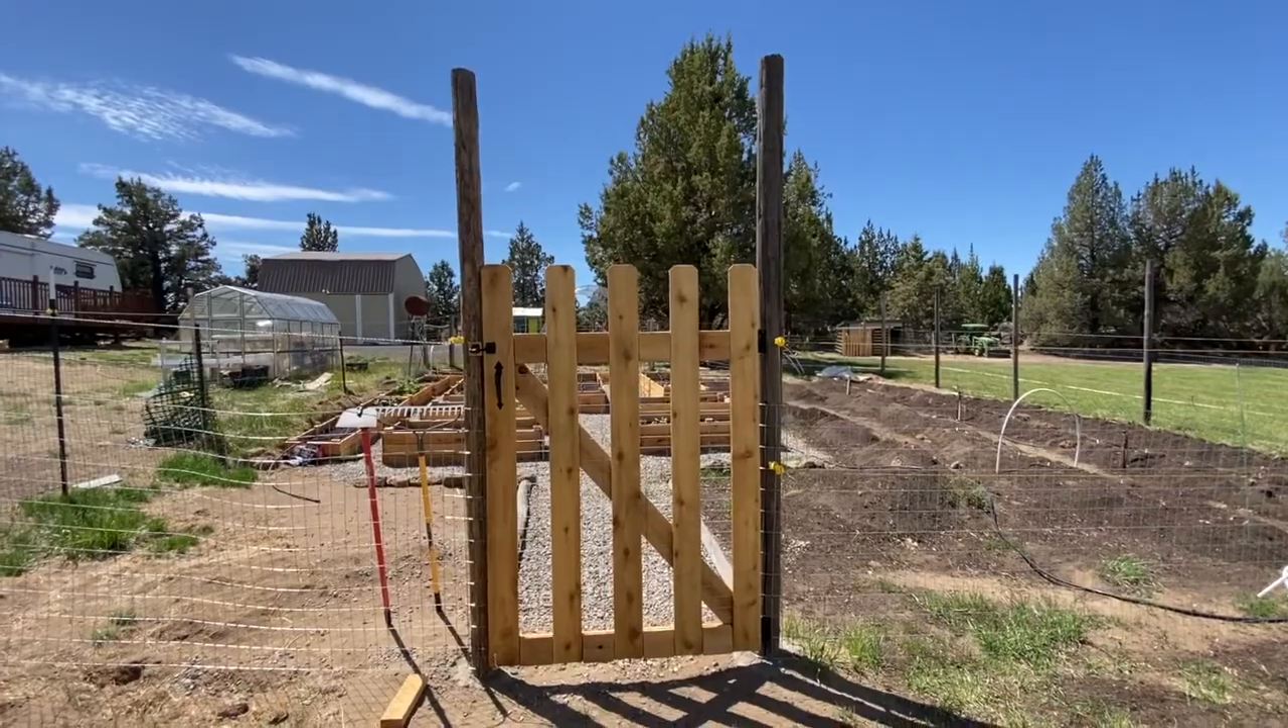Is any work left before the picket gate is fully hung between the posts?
No.